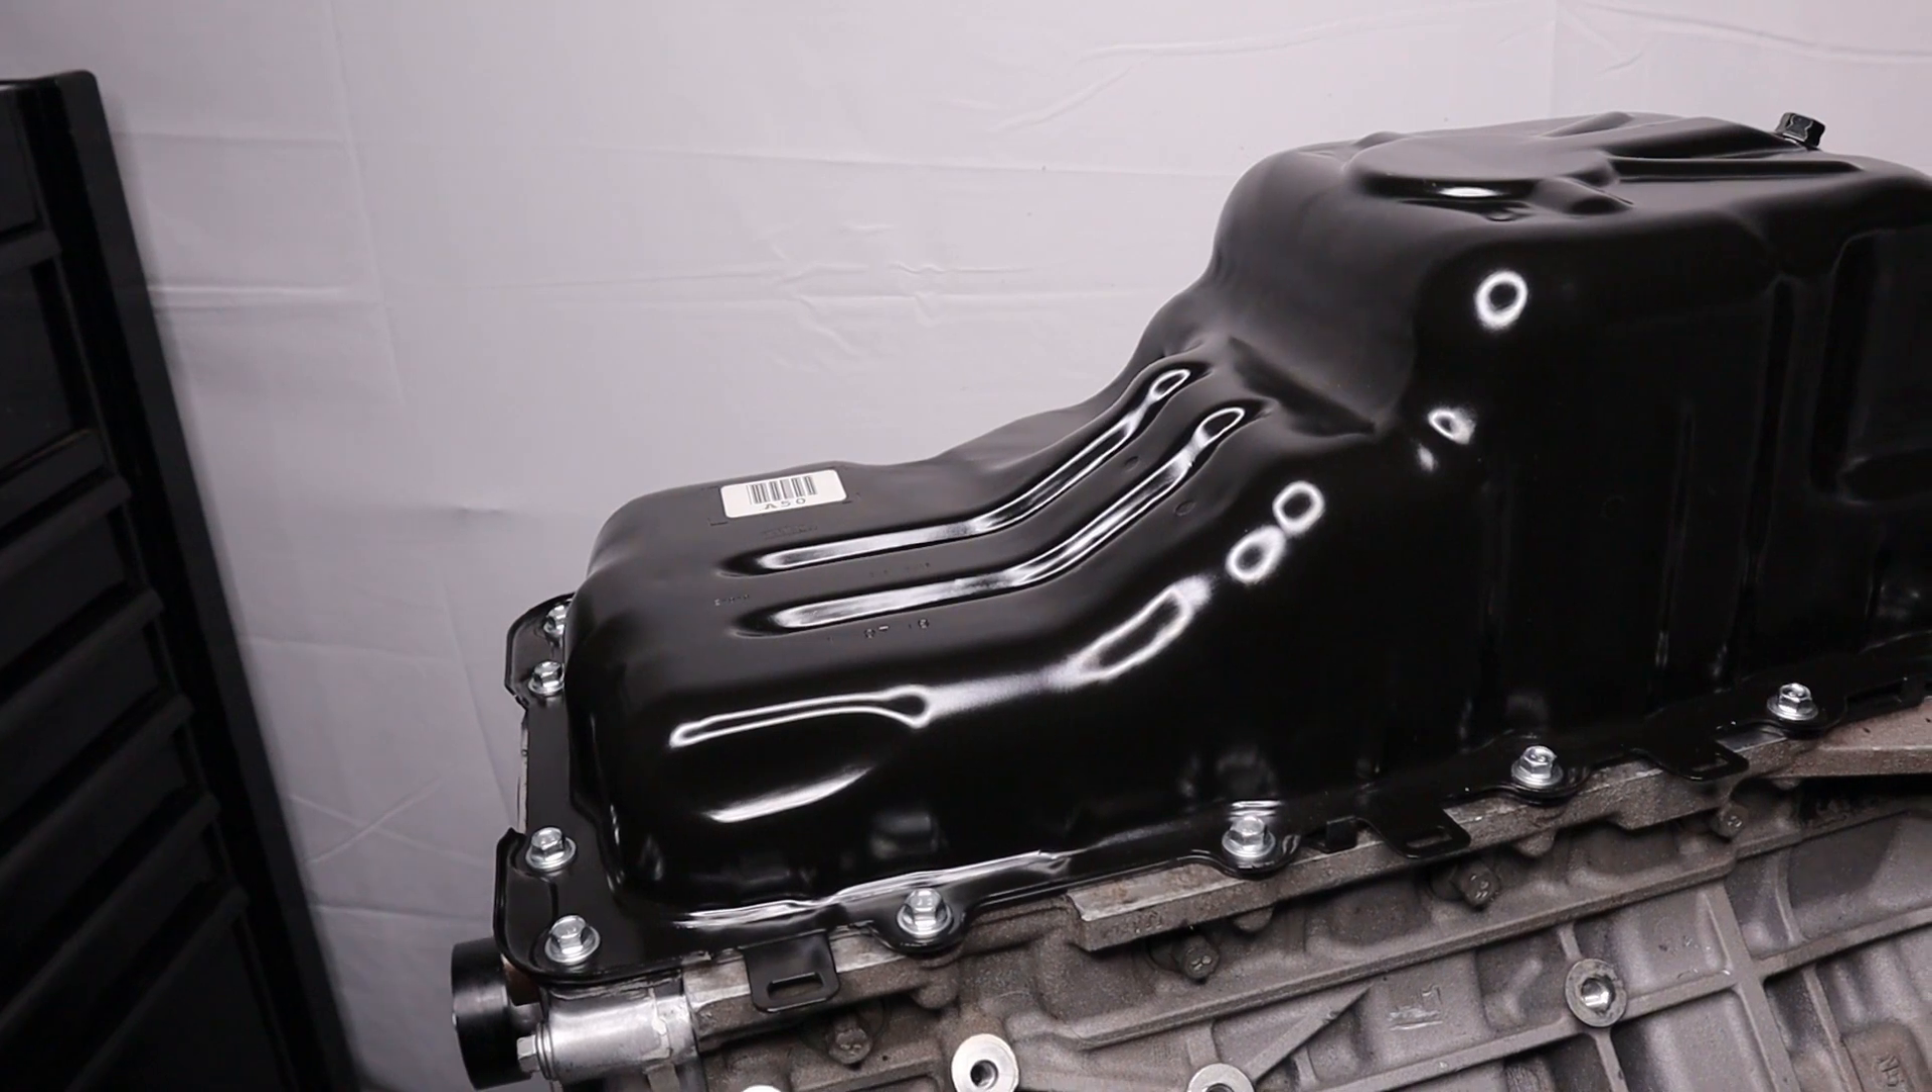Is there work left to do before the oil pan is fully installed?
No.